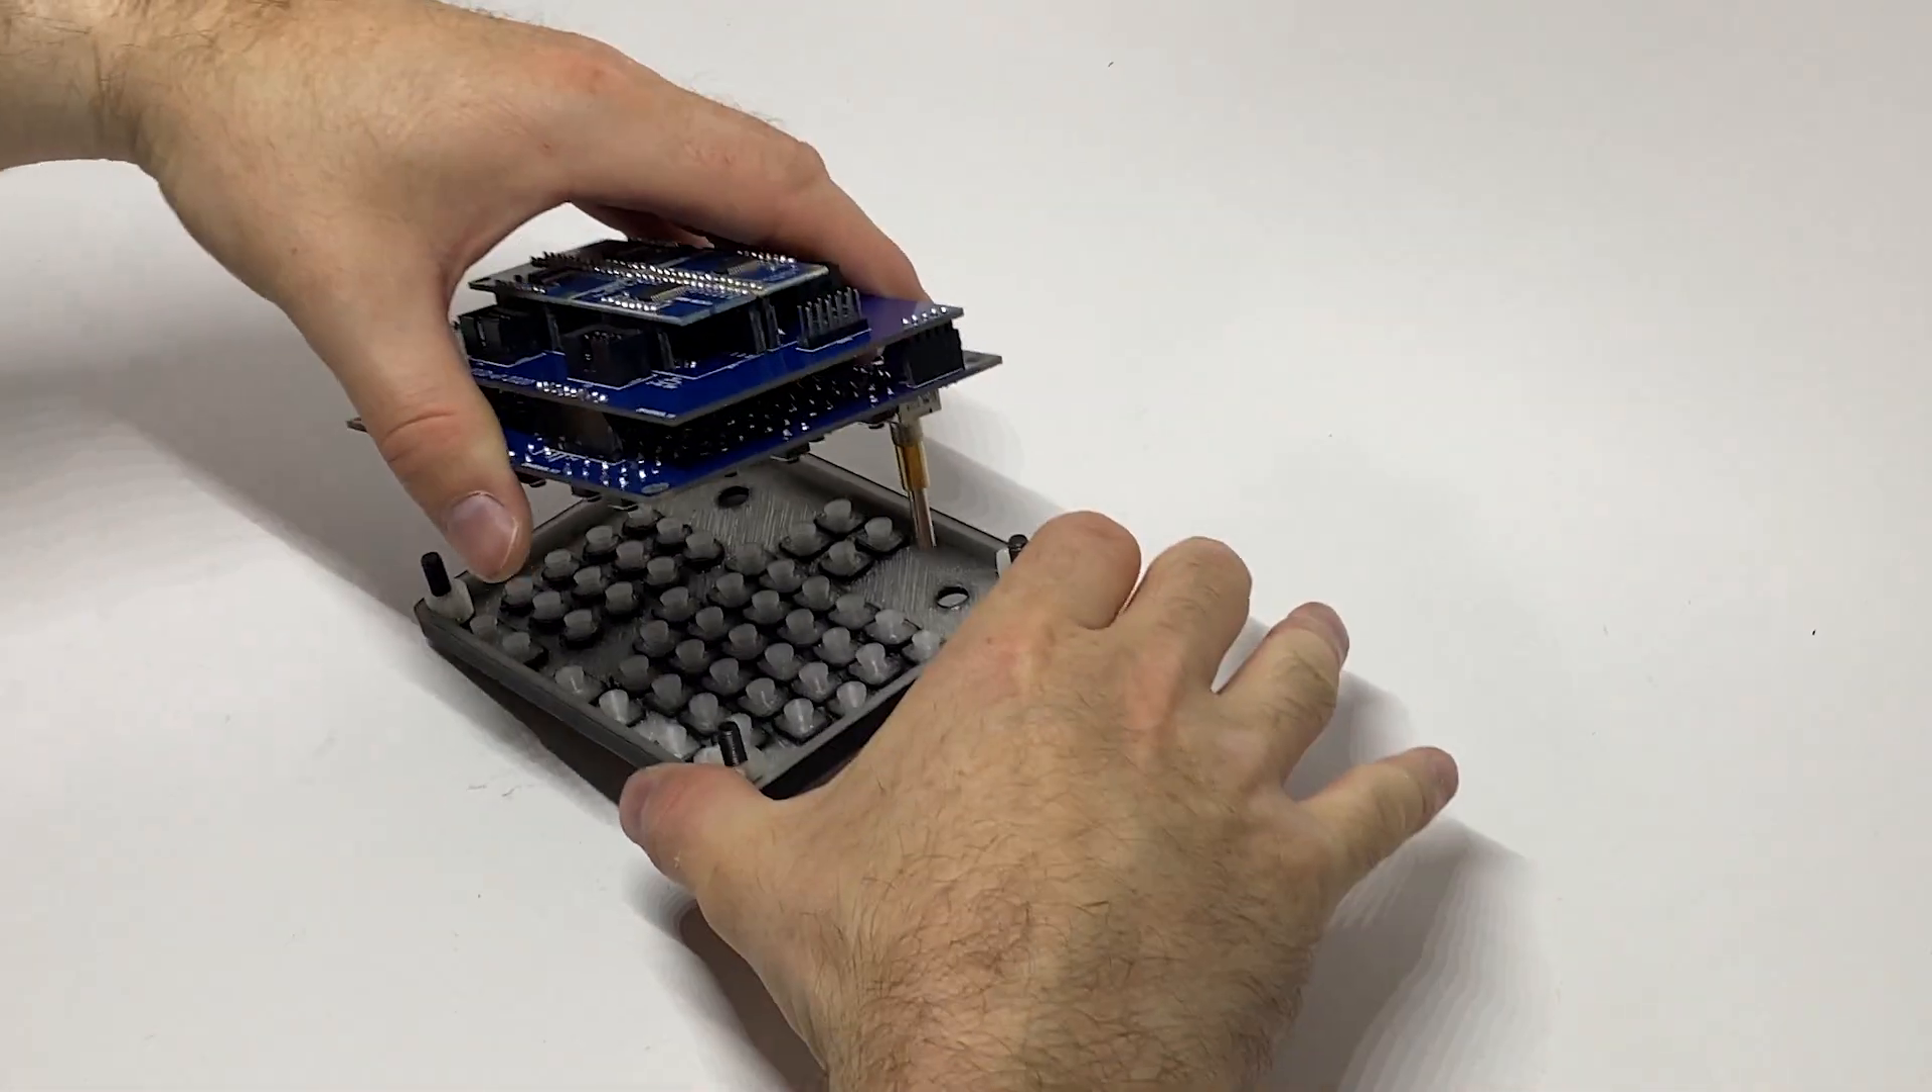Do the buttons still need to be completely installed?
No.